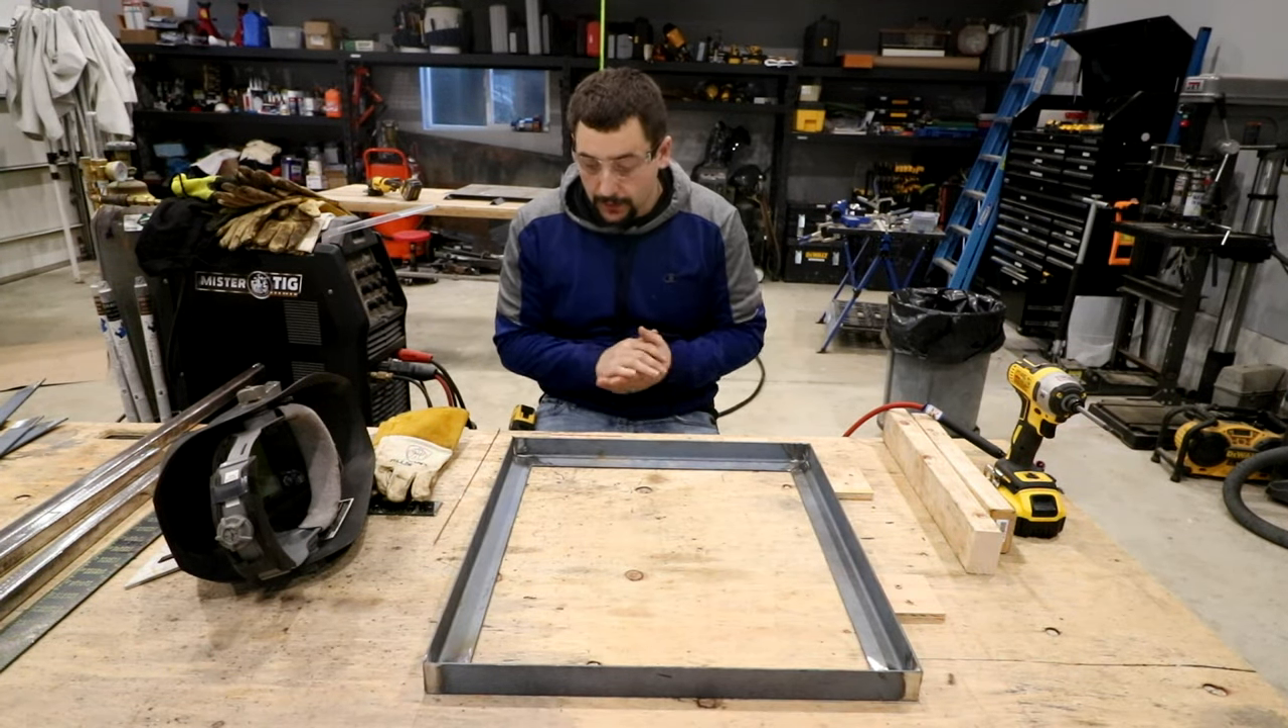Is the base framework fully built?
Yes.